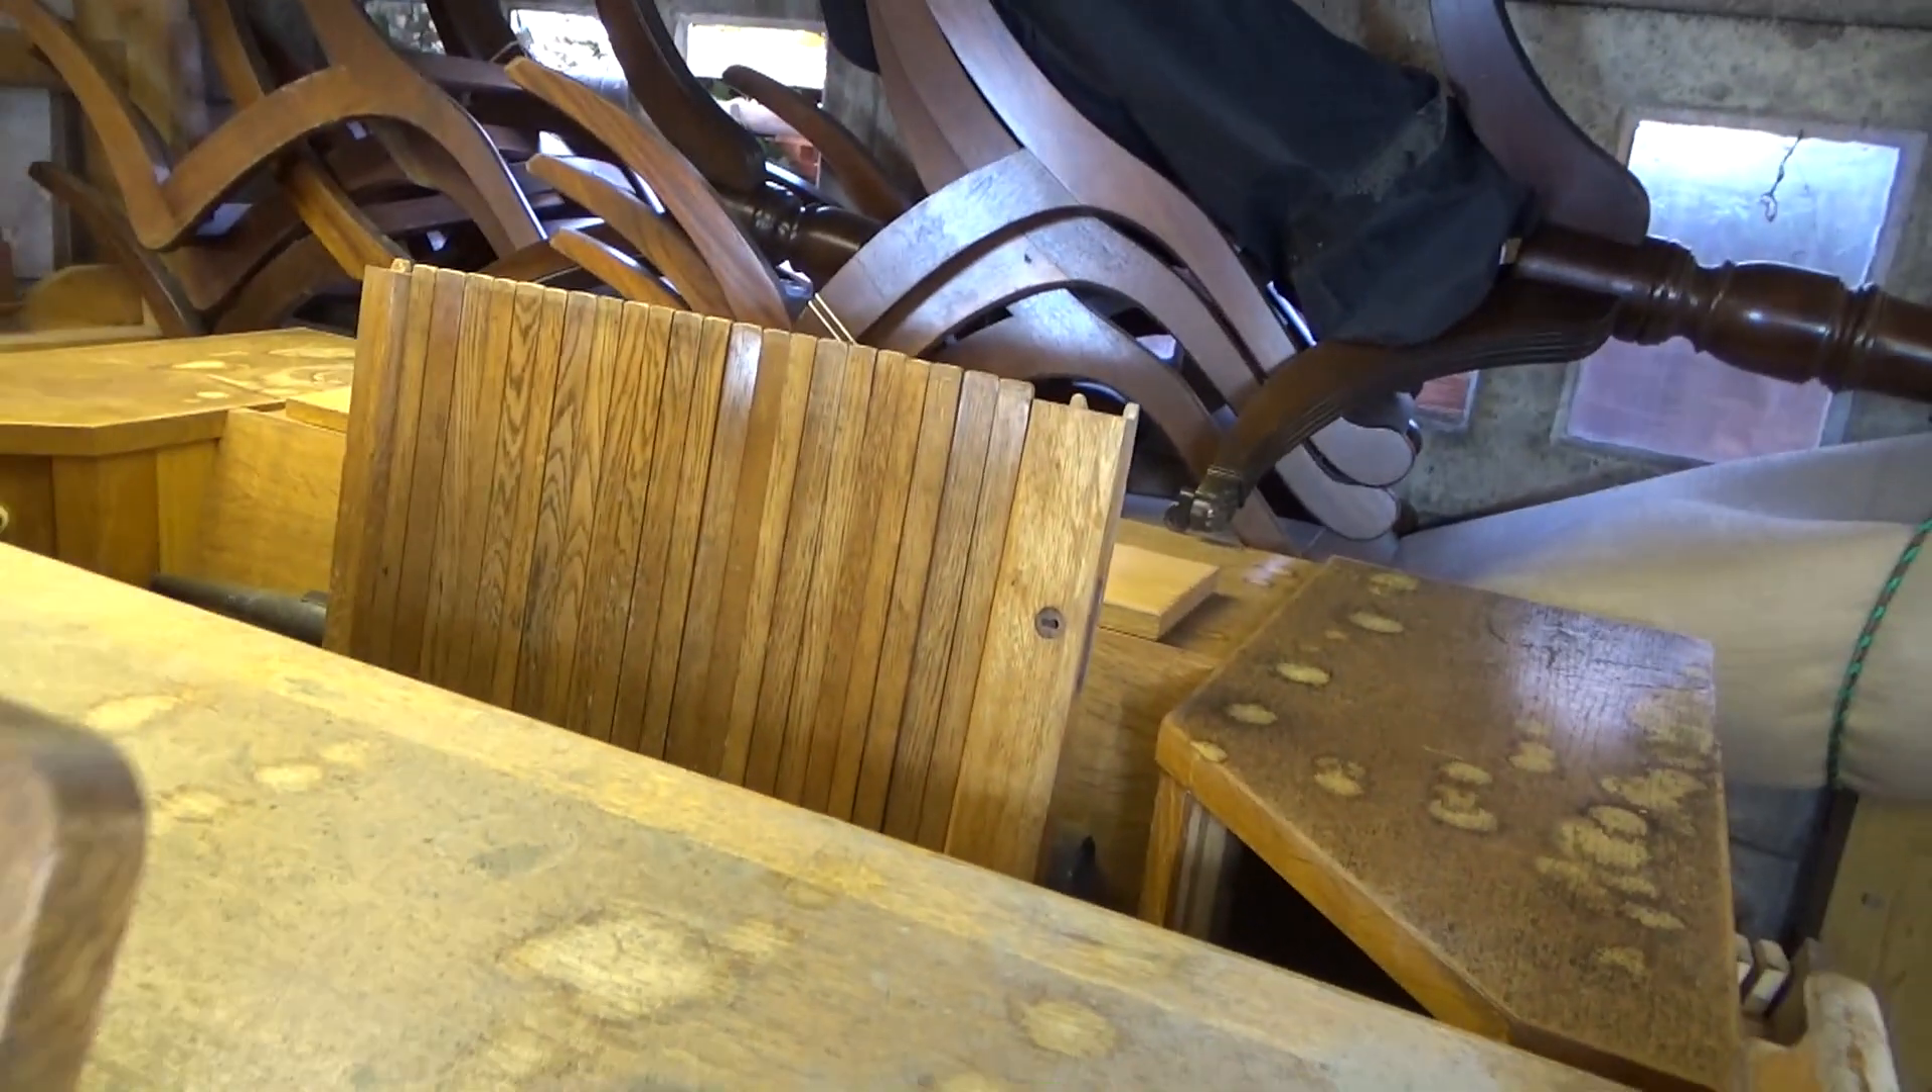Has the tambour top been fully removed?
Yes.